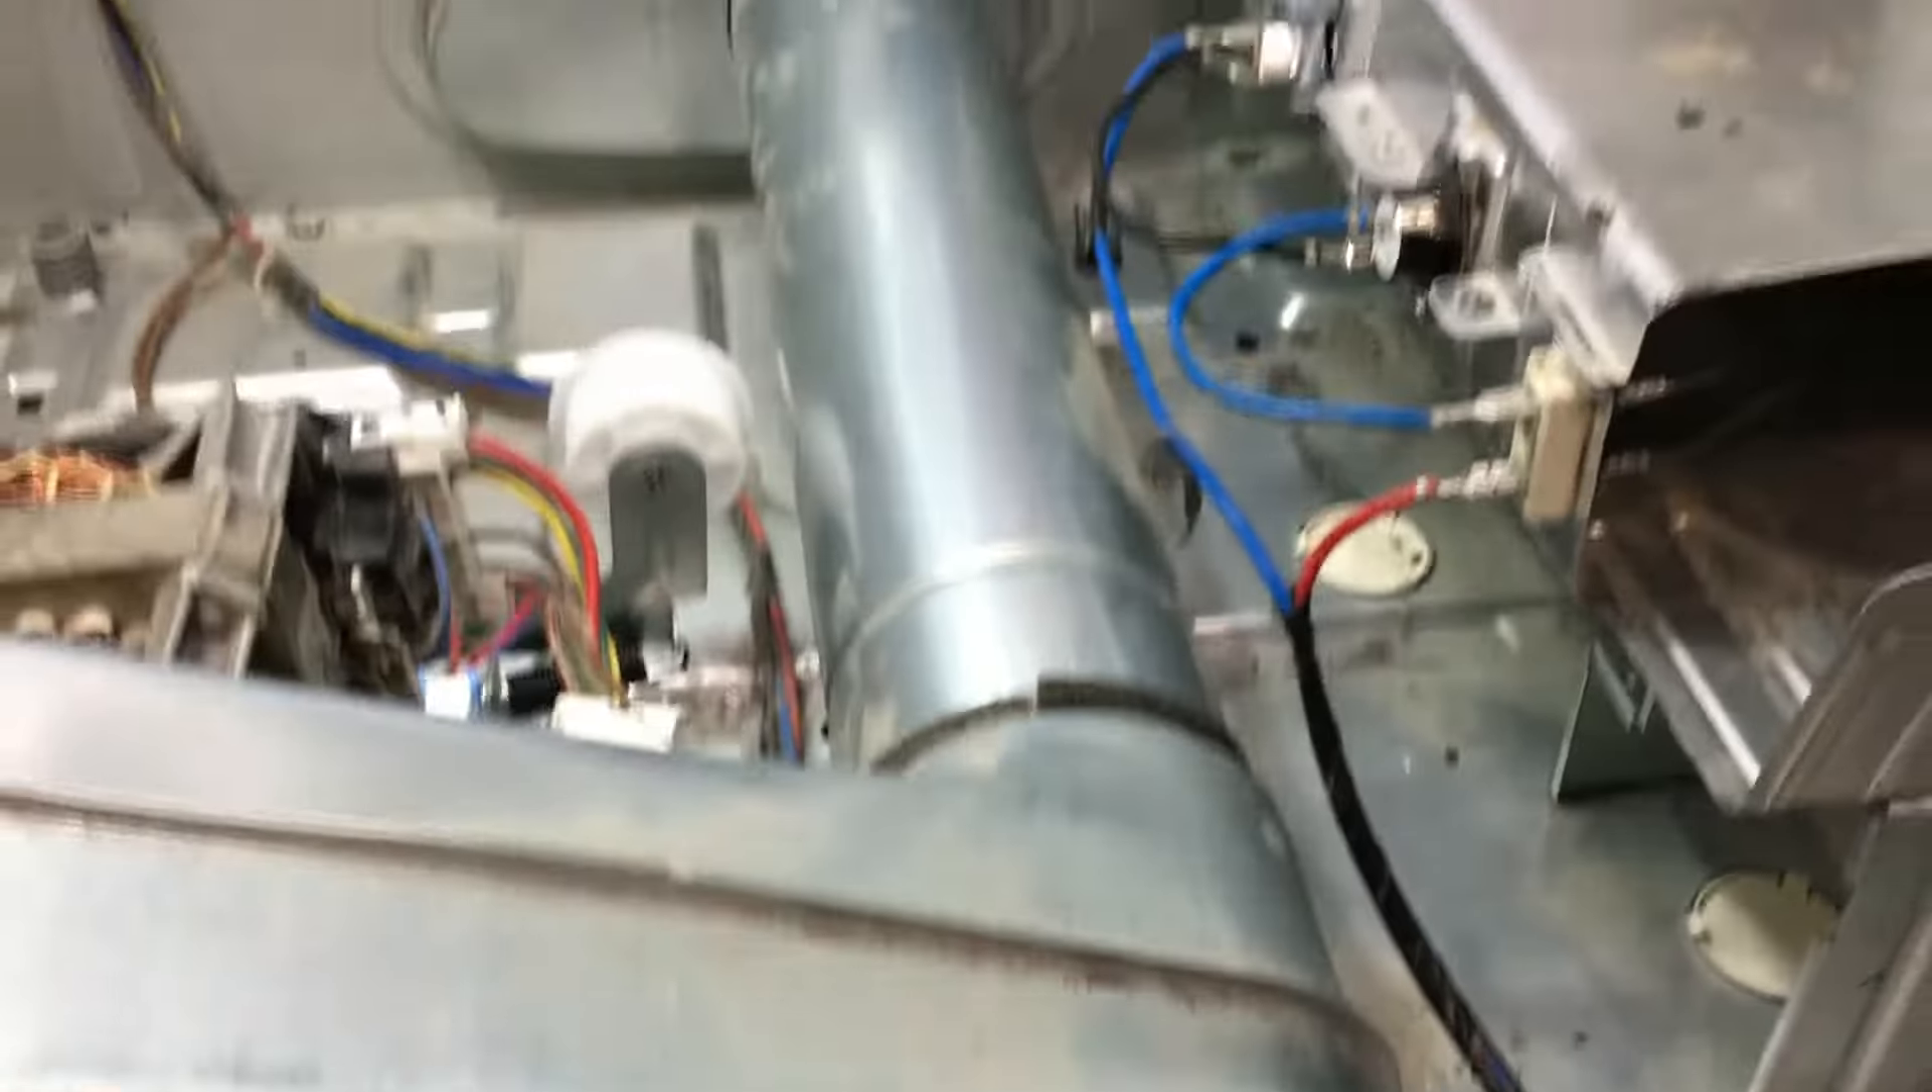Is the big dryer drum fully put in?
No.